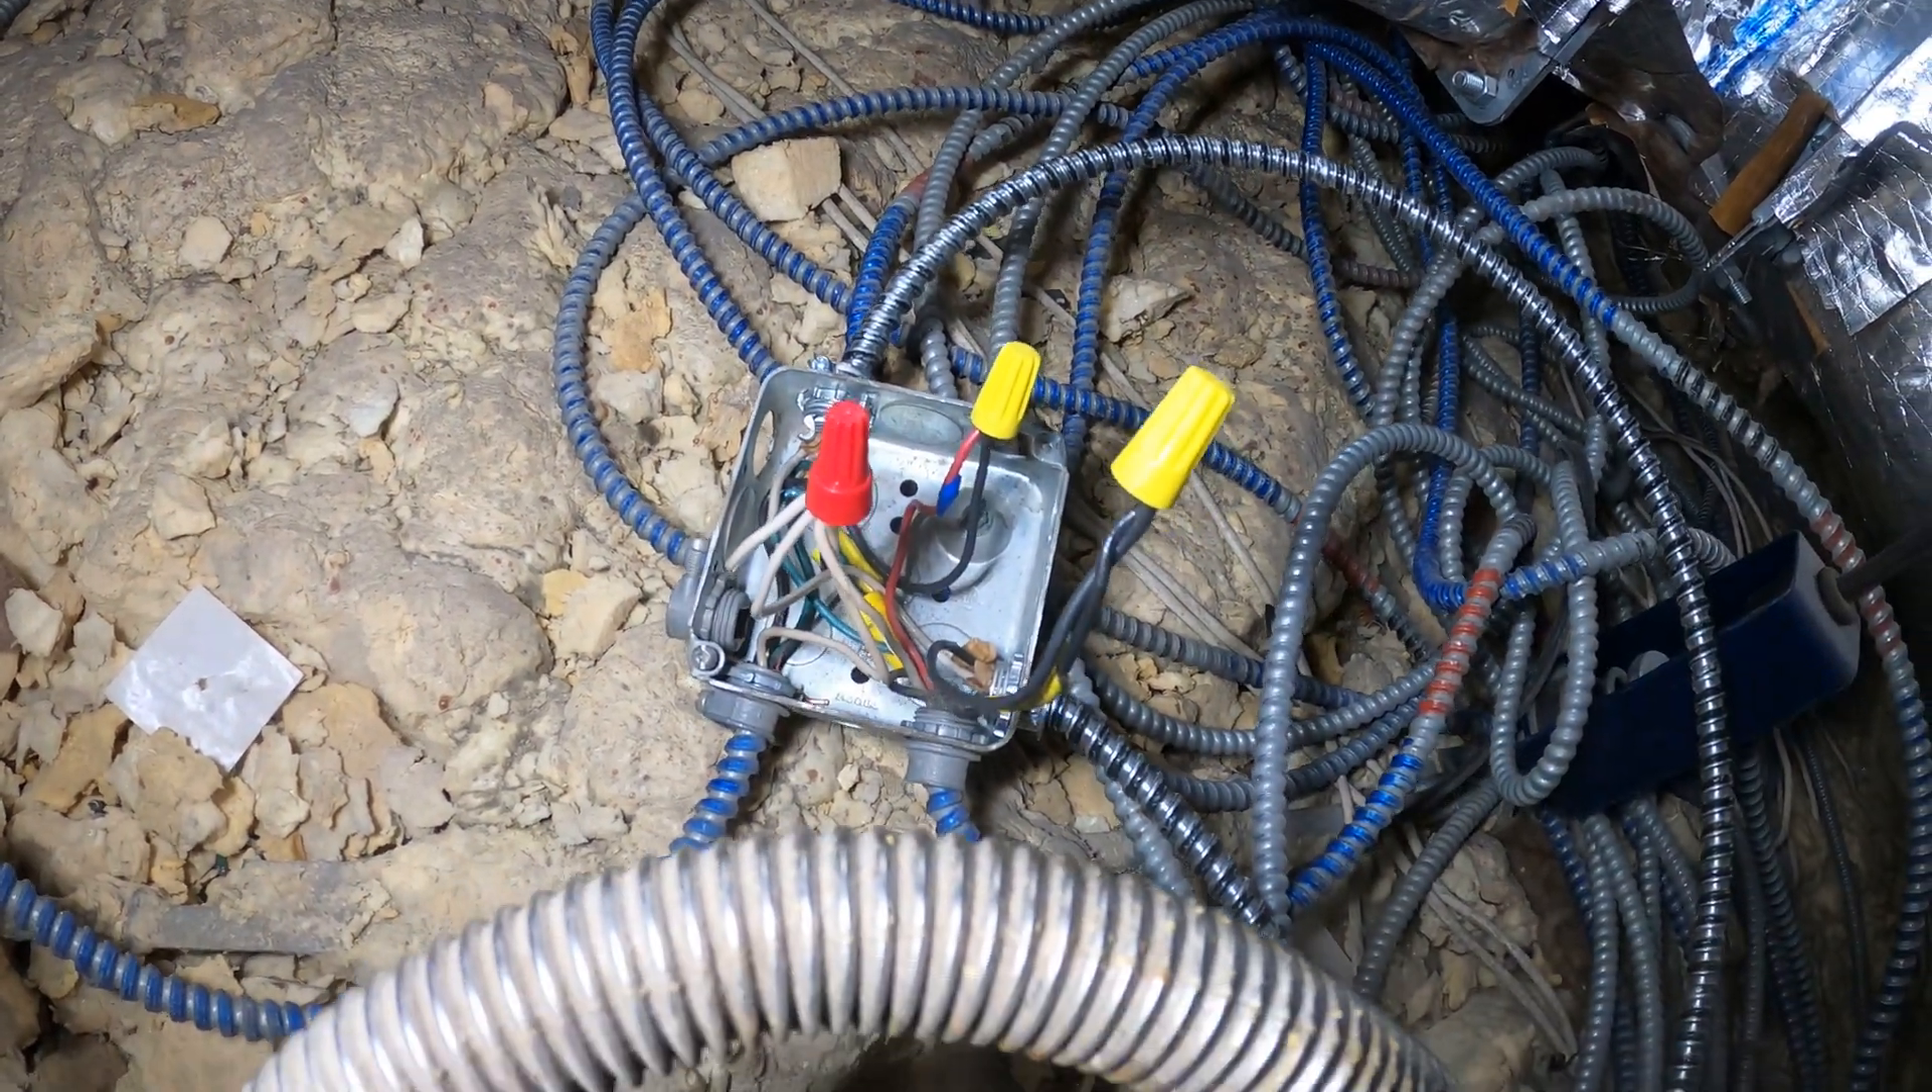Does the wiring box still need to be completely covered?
Yes.